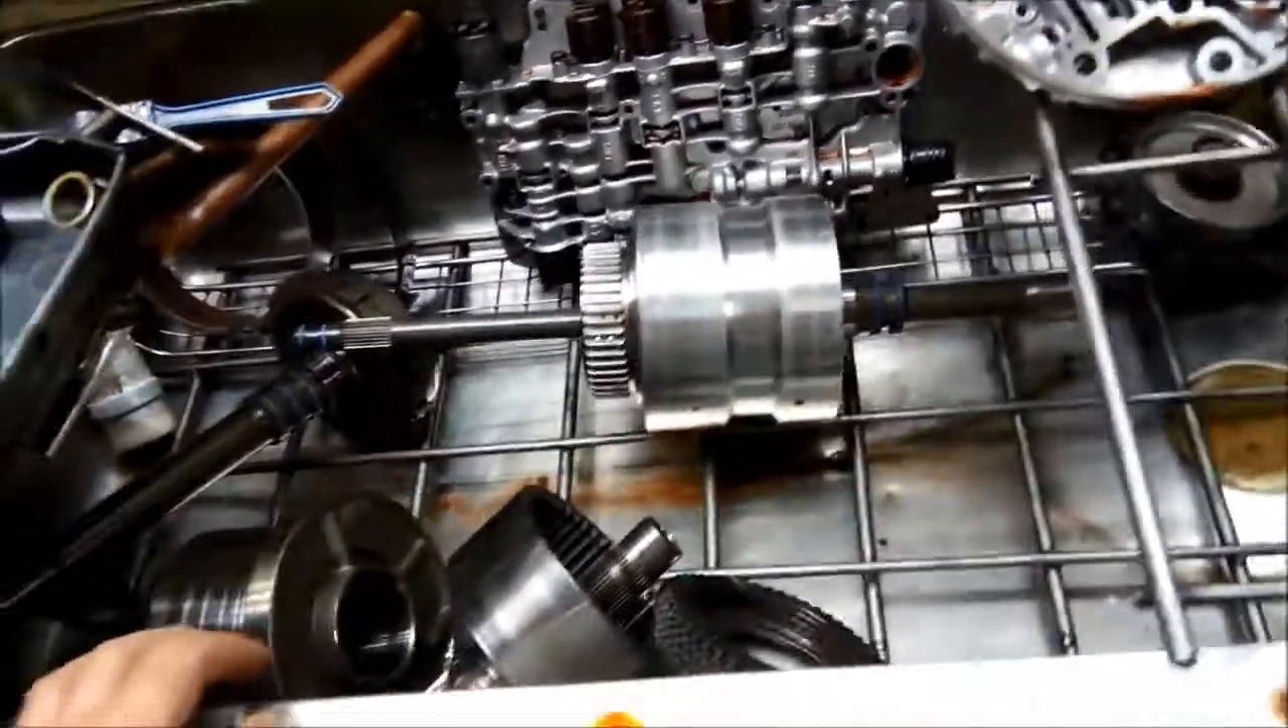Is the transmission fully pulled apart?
Yes.